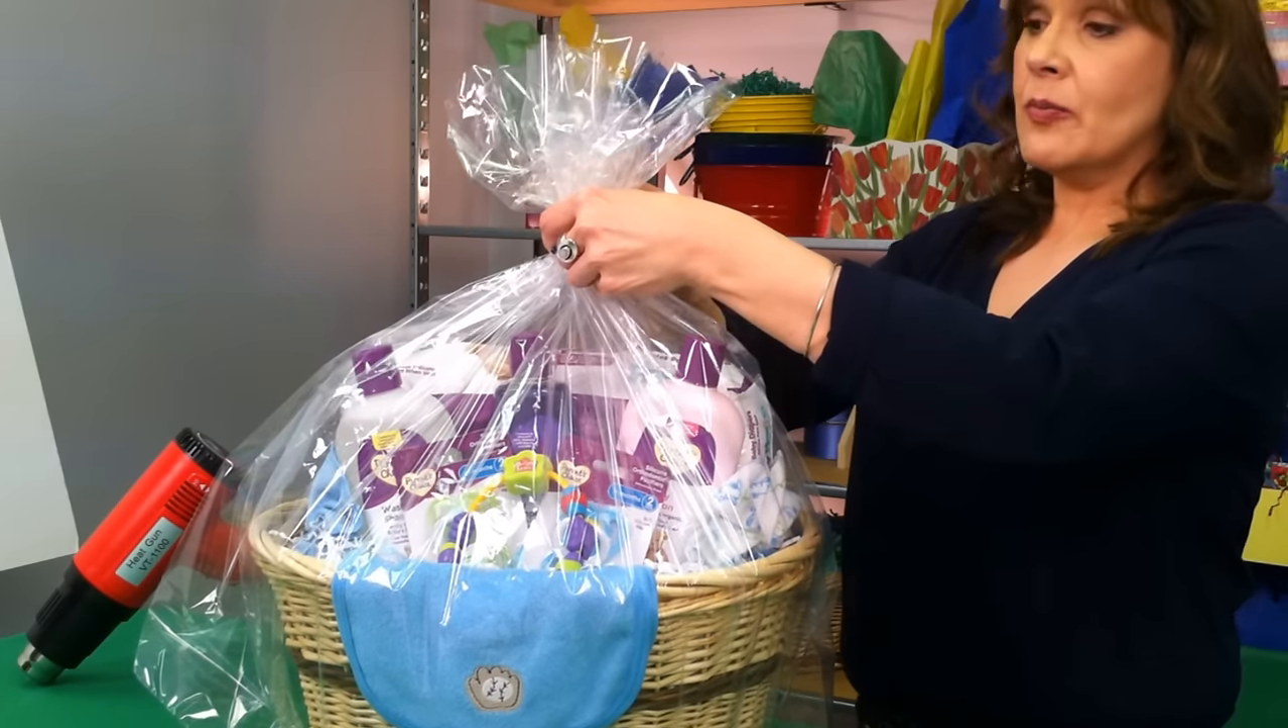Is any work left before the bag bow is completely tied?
Yes.